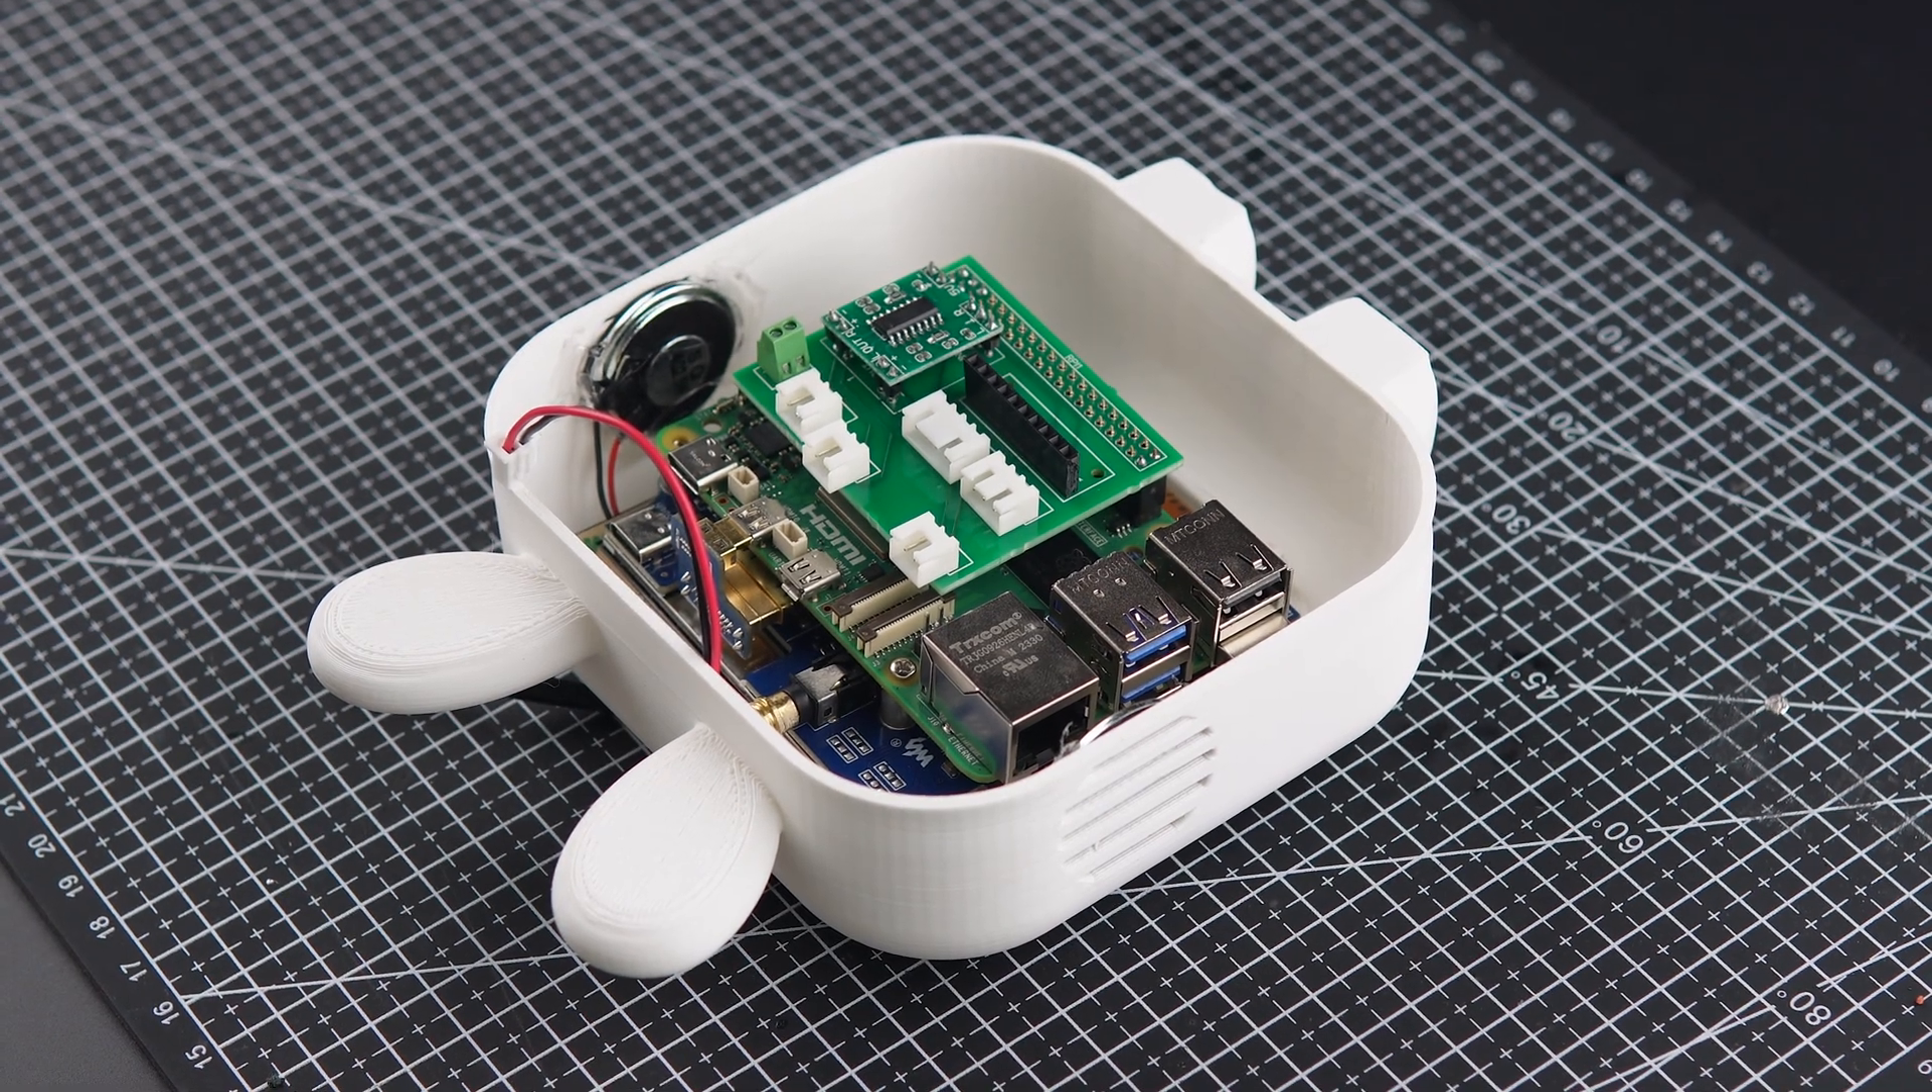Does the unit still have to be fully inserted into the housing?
No.